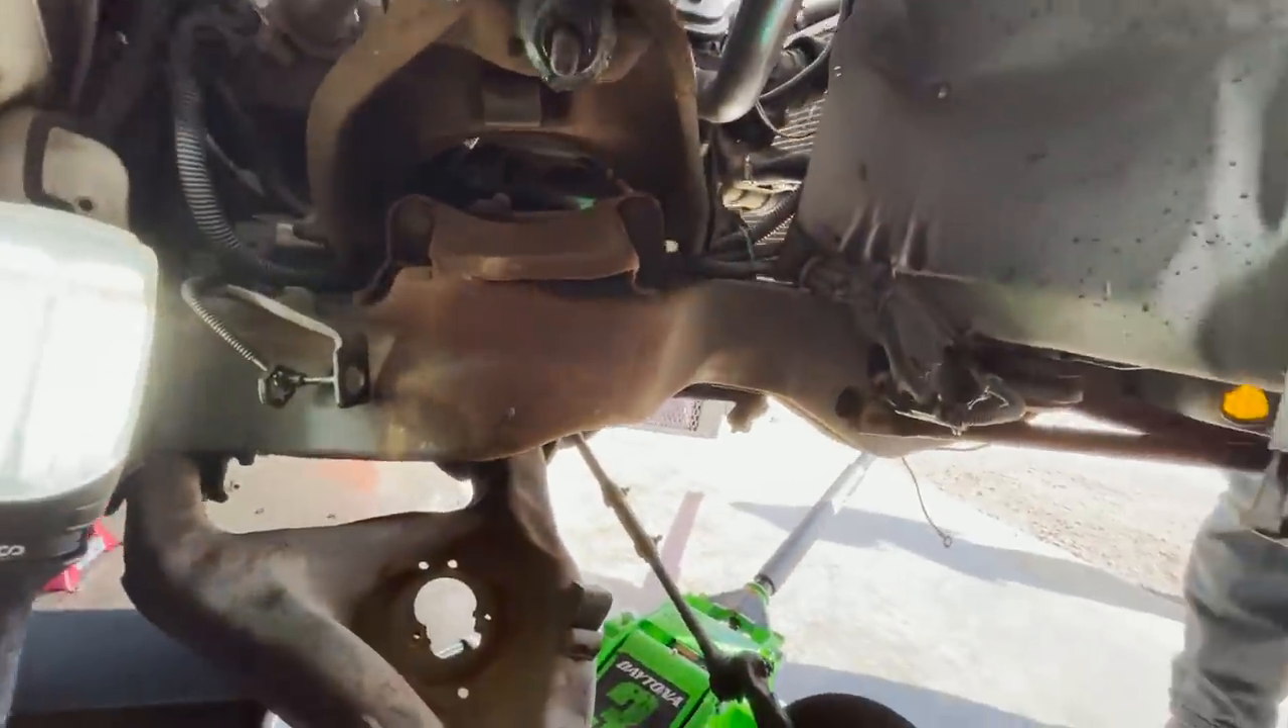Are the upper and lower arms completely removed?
No.